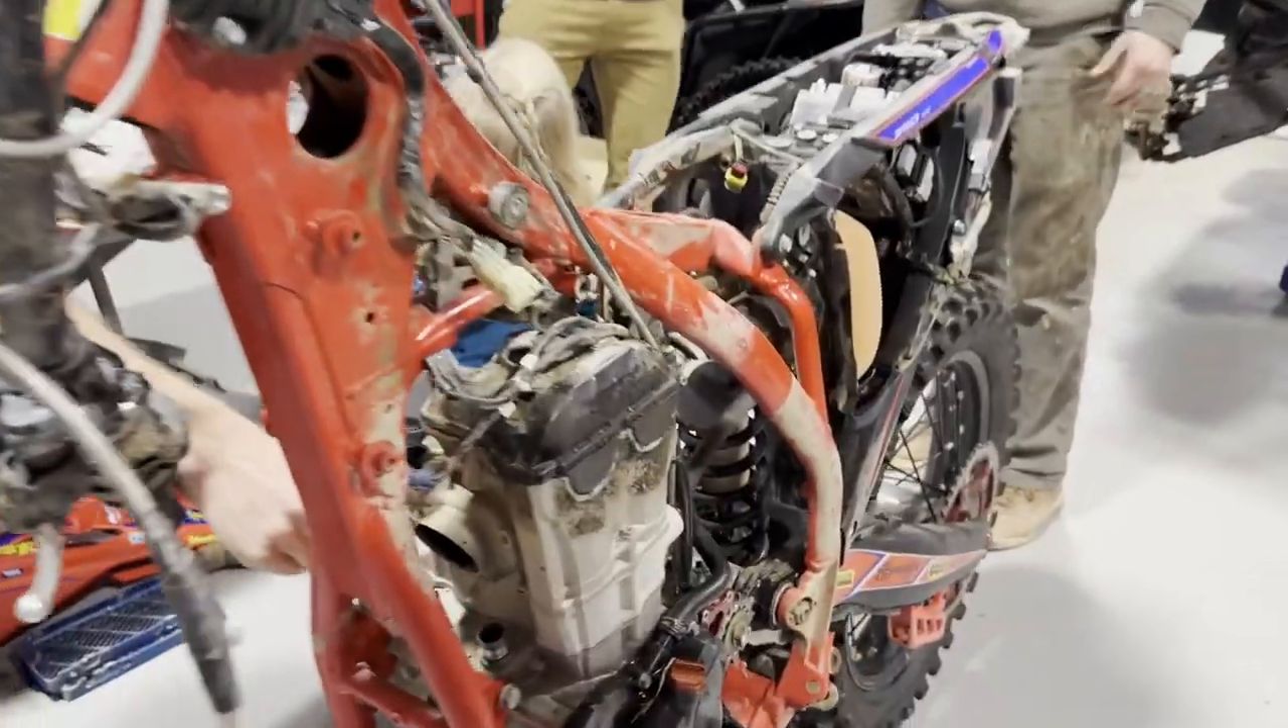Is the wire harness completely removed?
No.